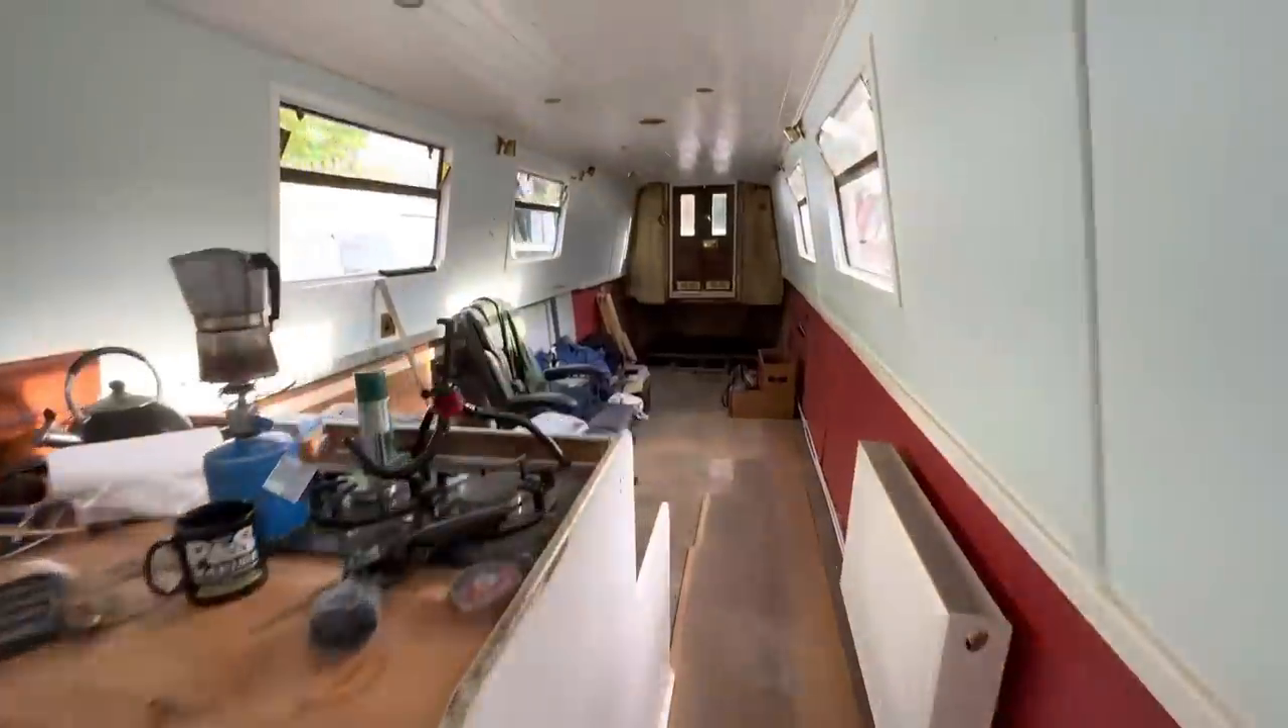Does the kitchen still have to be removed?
Yes.